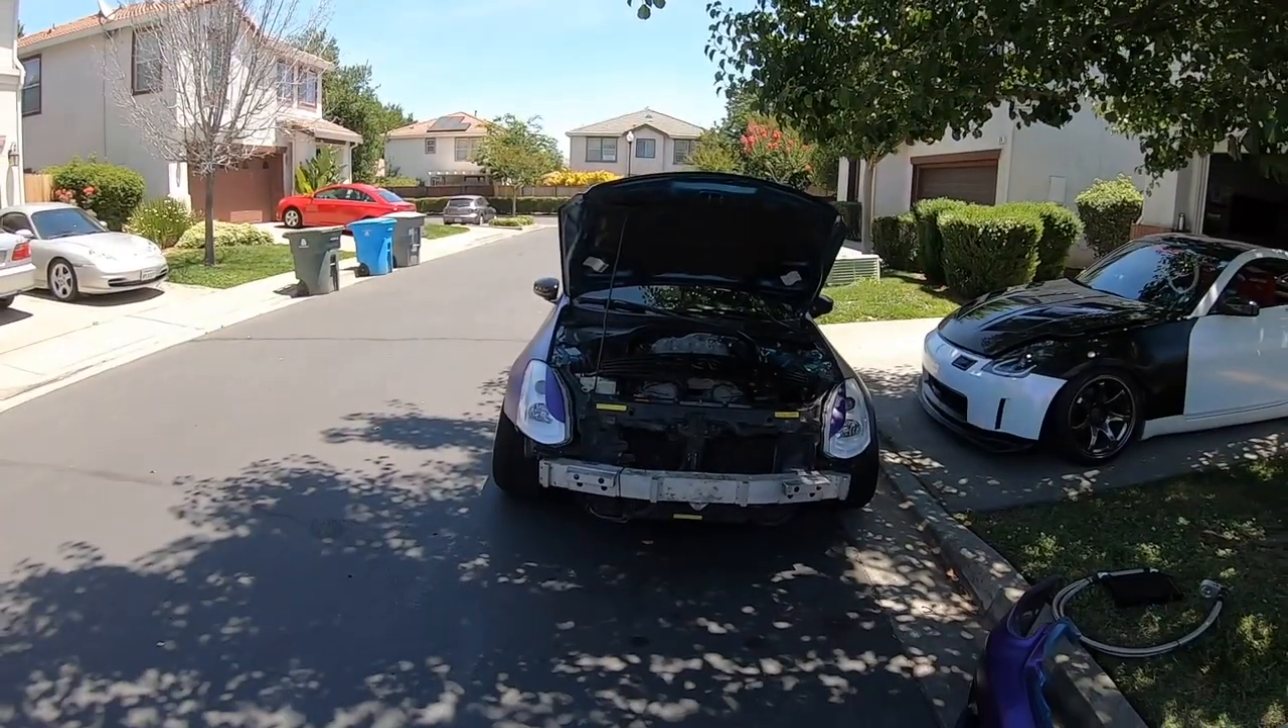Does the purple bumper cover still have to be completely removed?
No.